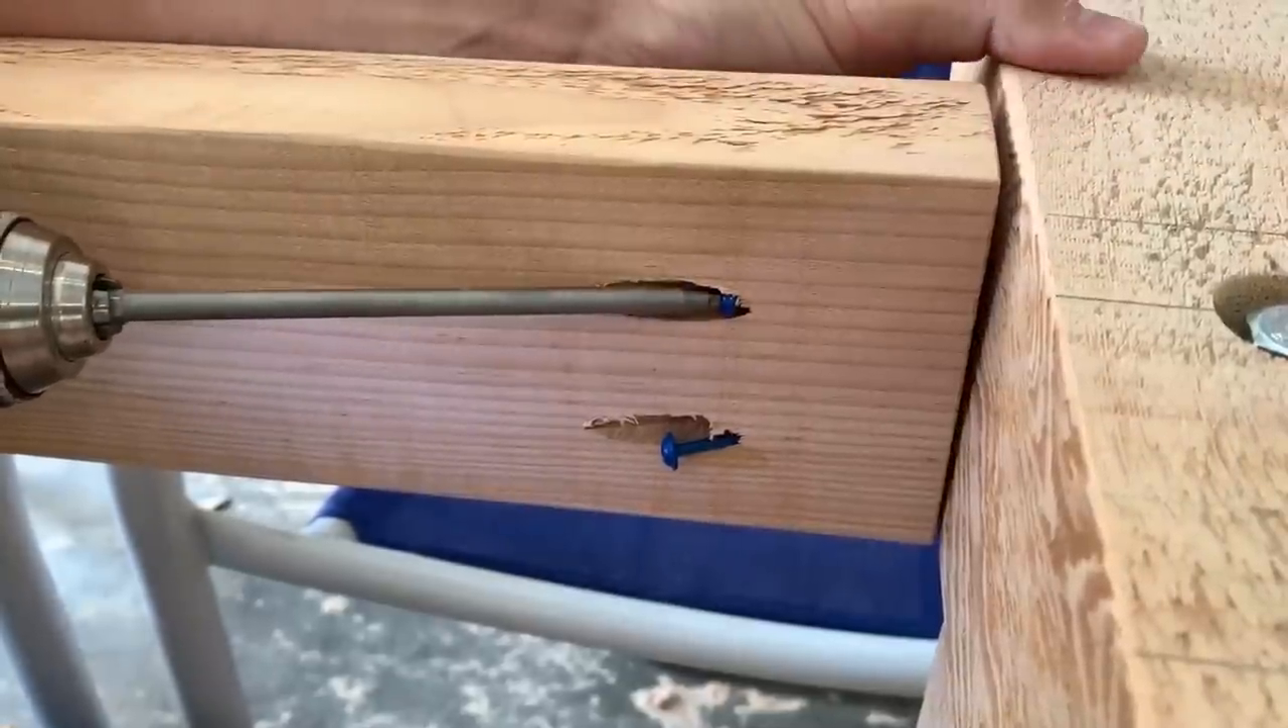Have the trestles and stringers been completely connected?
No.